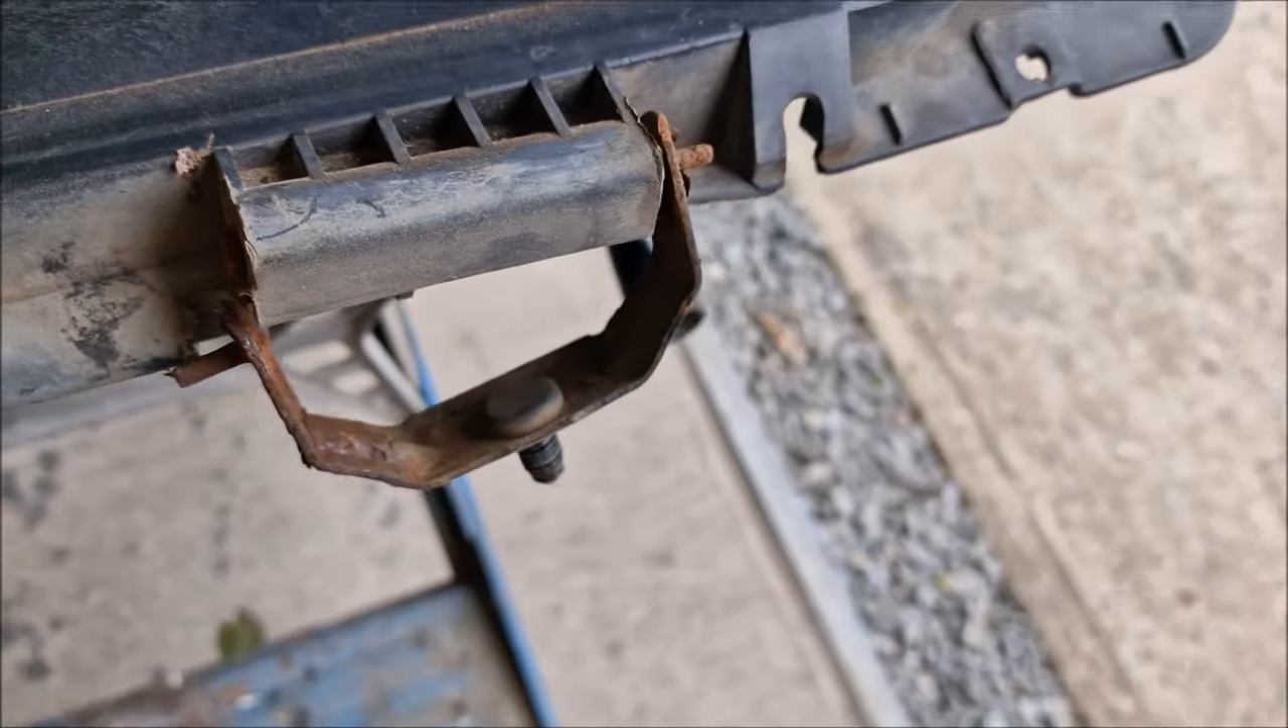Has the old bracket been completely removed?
No.